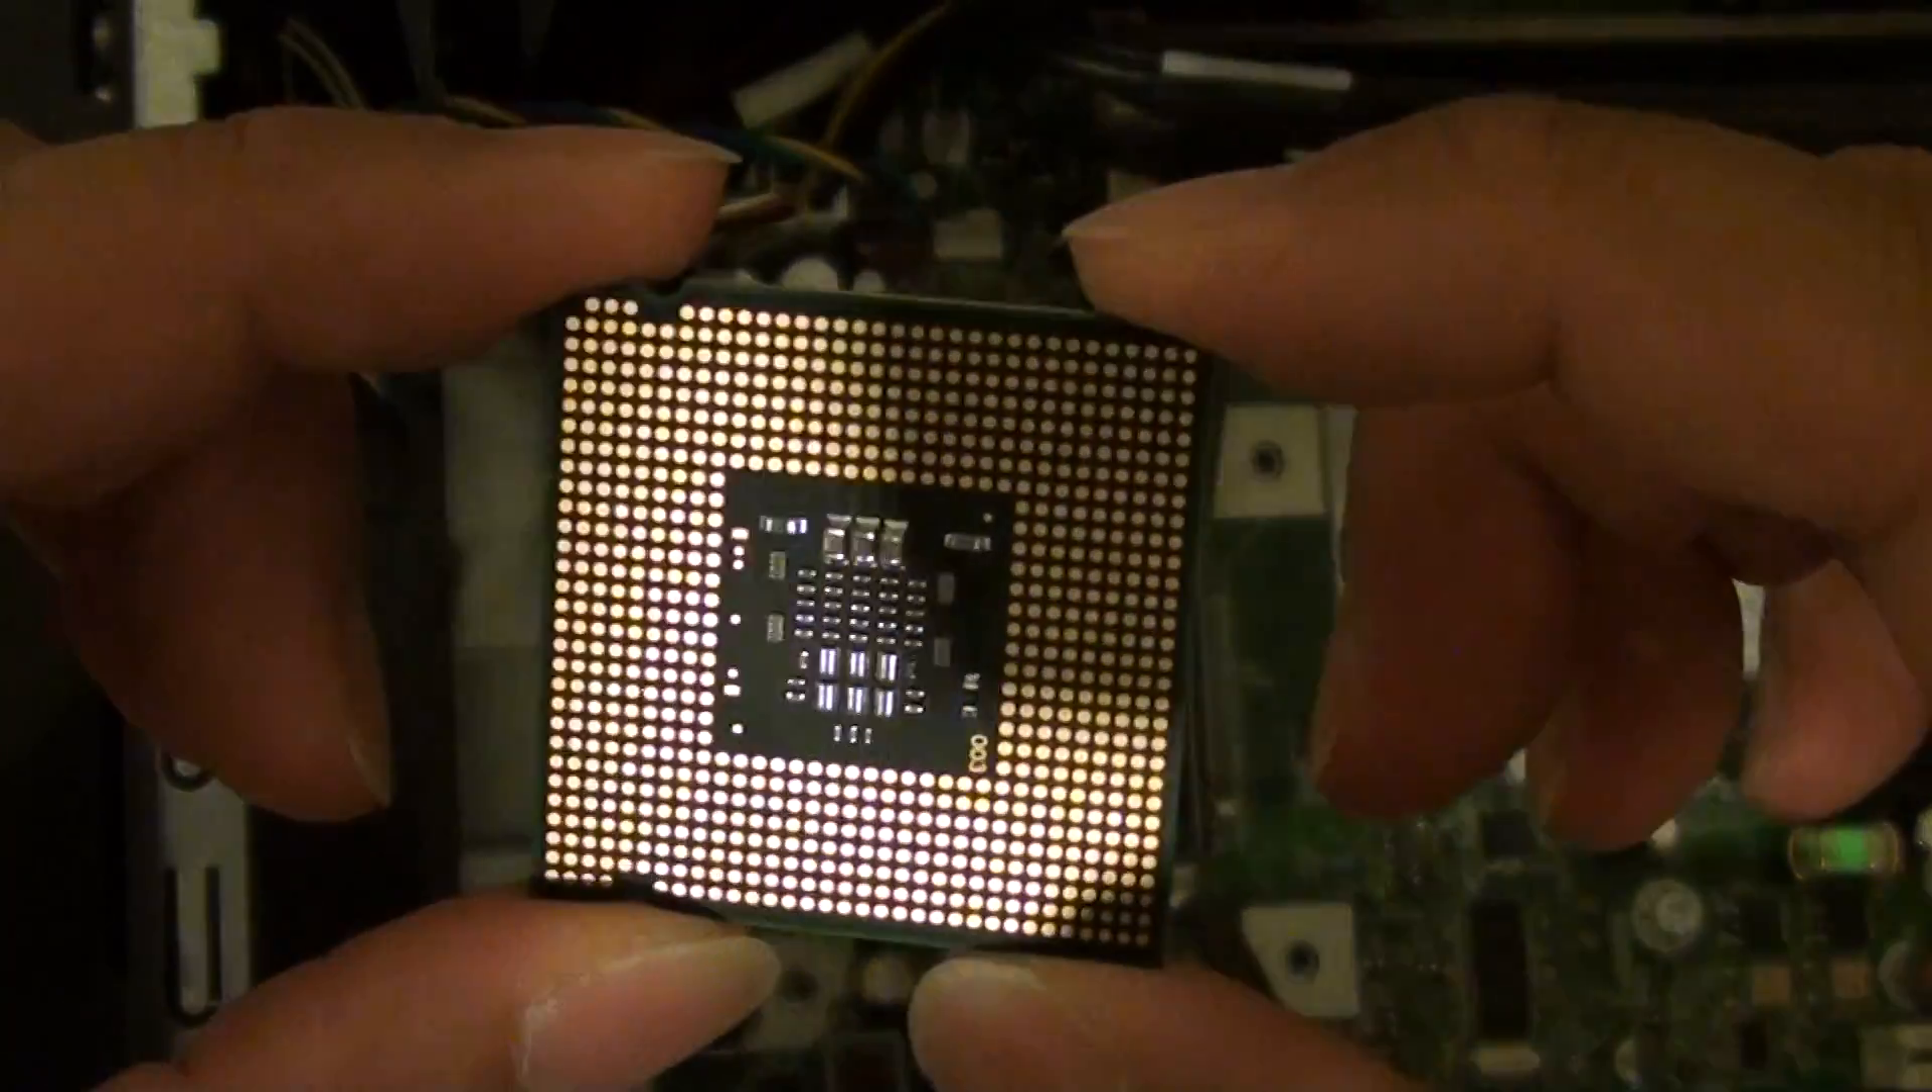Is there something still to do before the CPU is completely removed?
No.